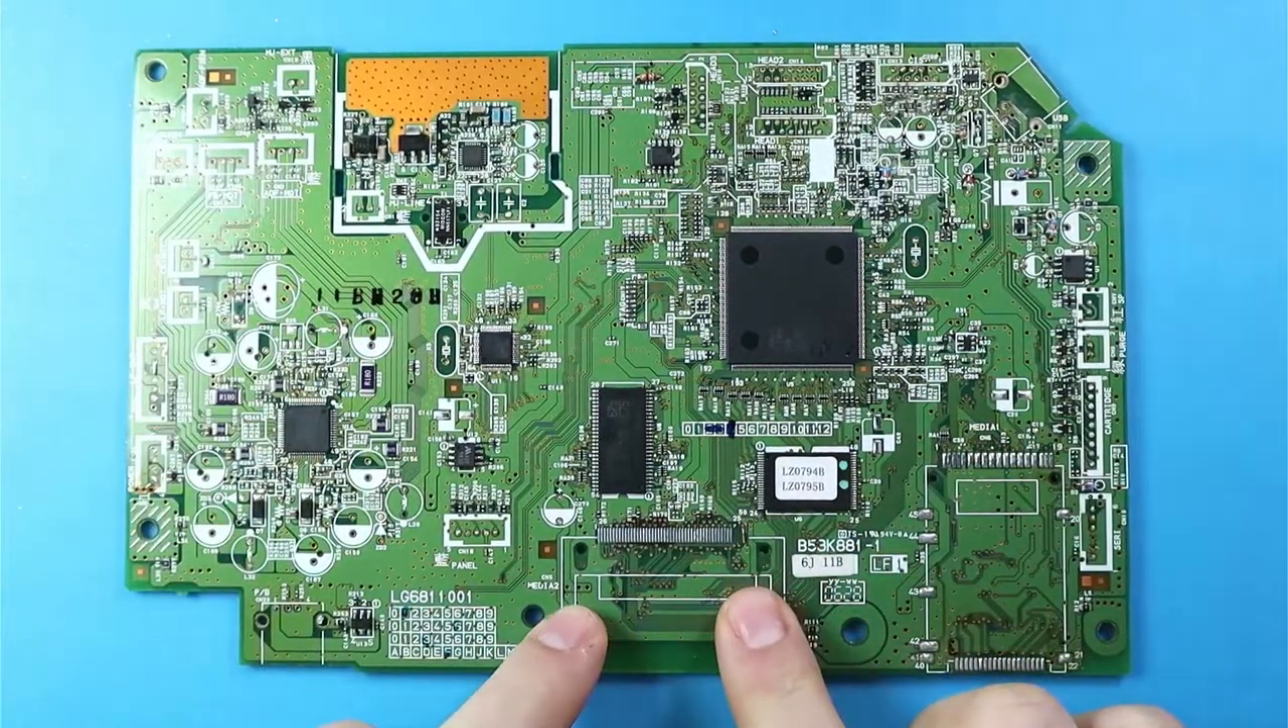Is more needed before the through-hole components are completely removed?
No.